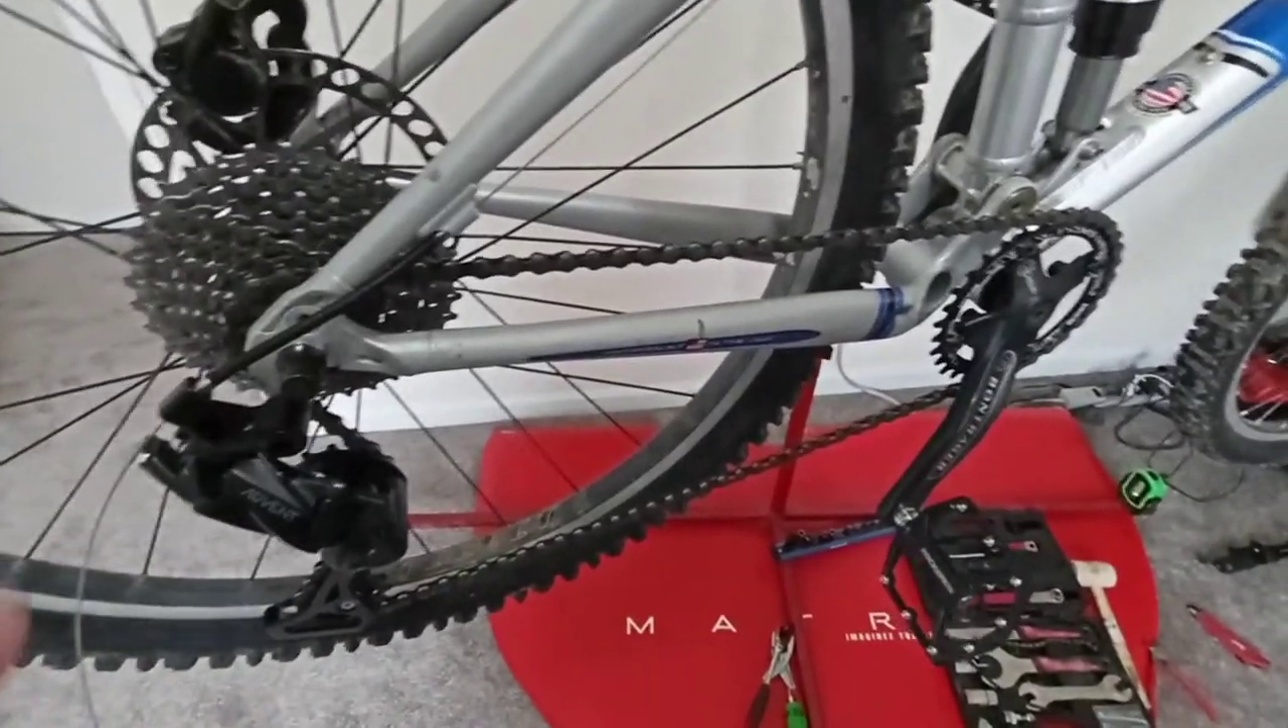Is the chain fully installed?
Yes.